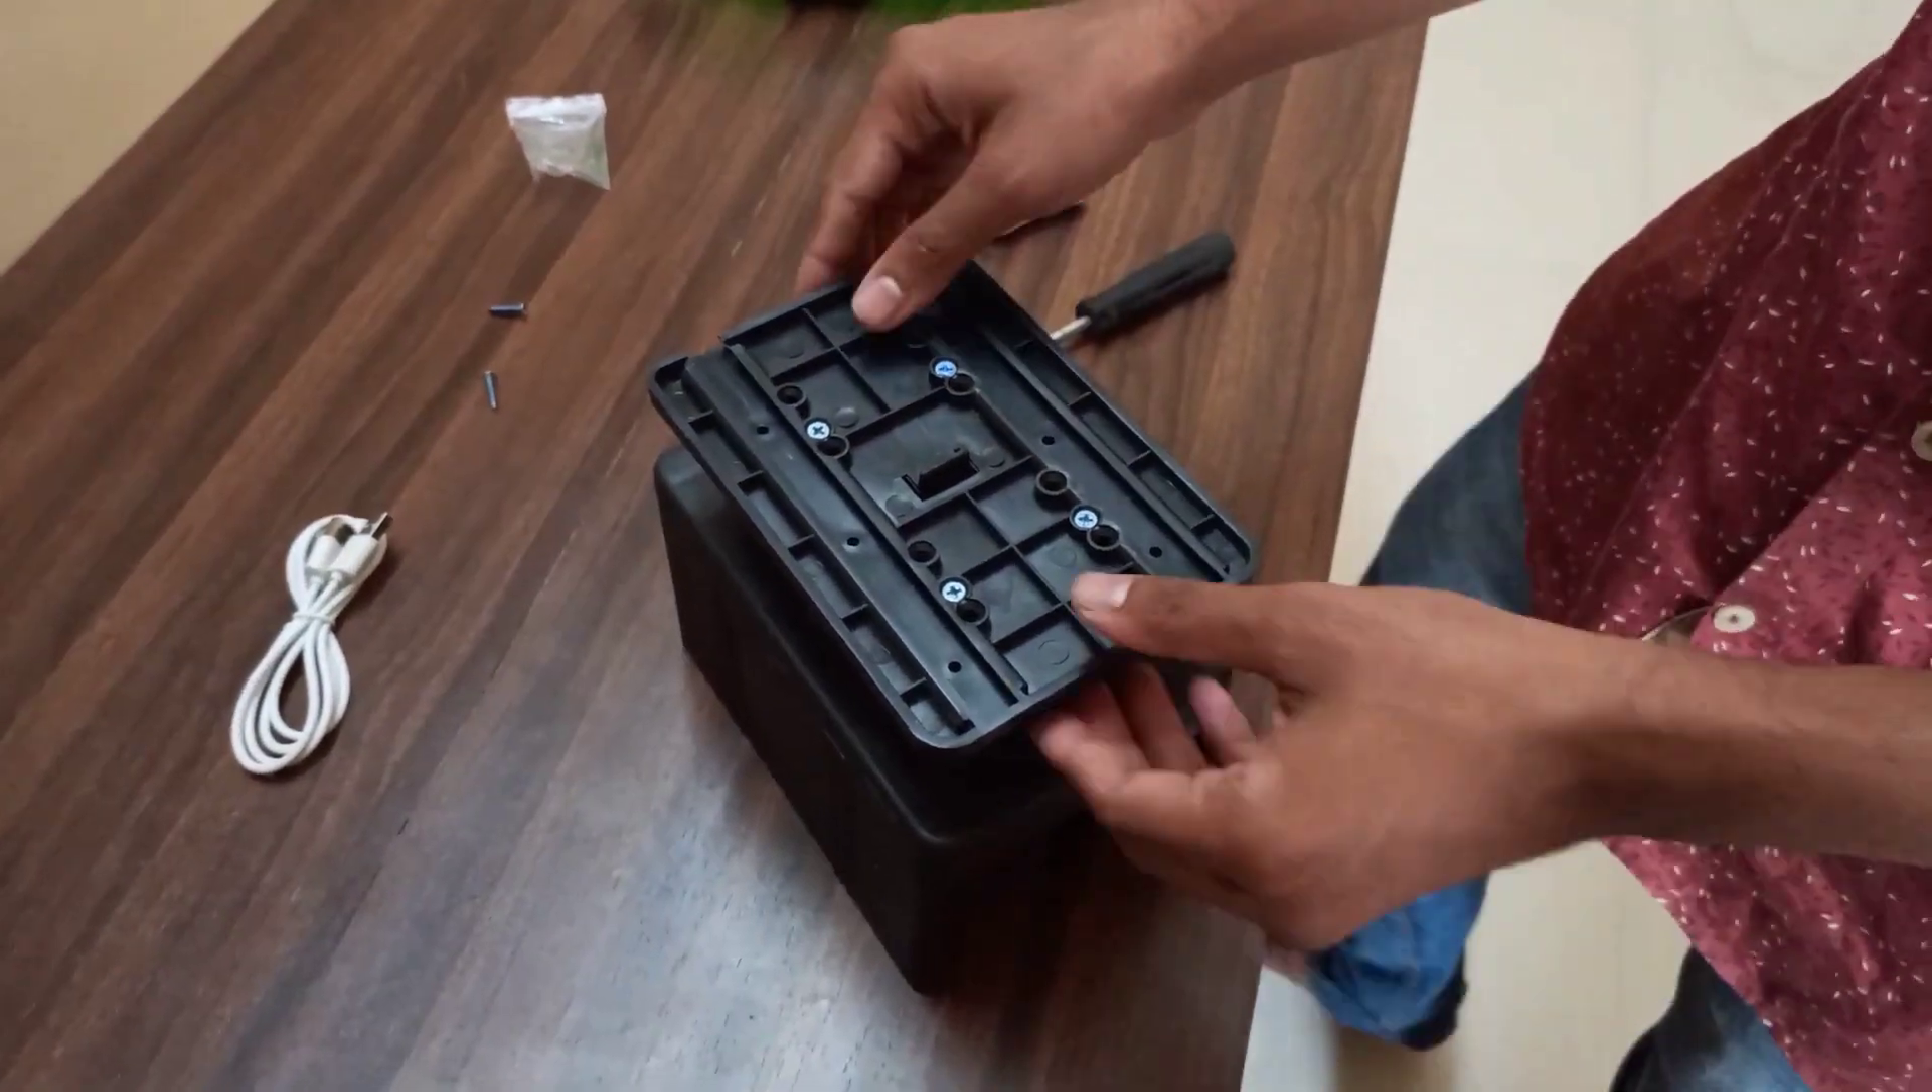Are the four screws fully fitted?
Yes.